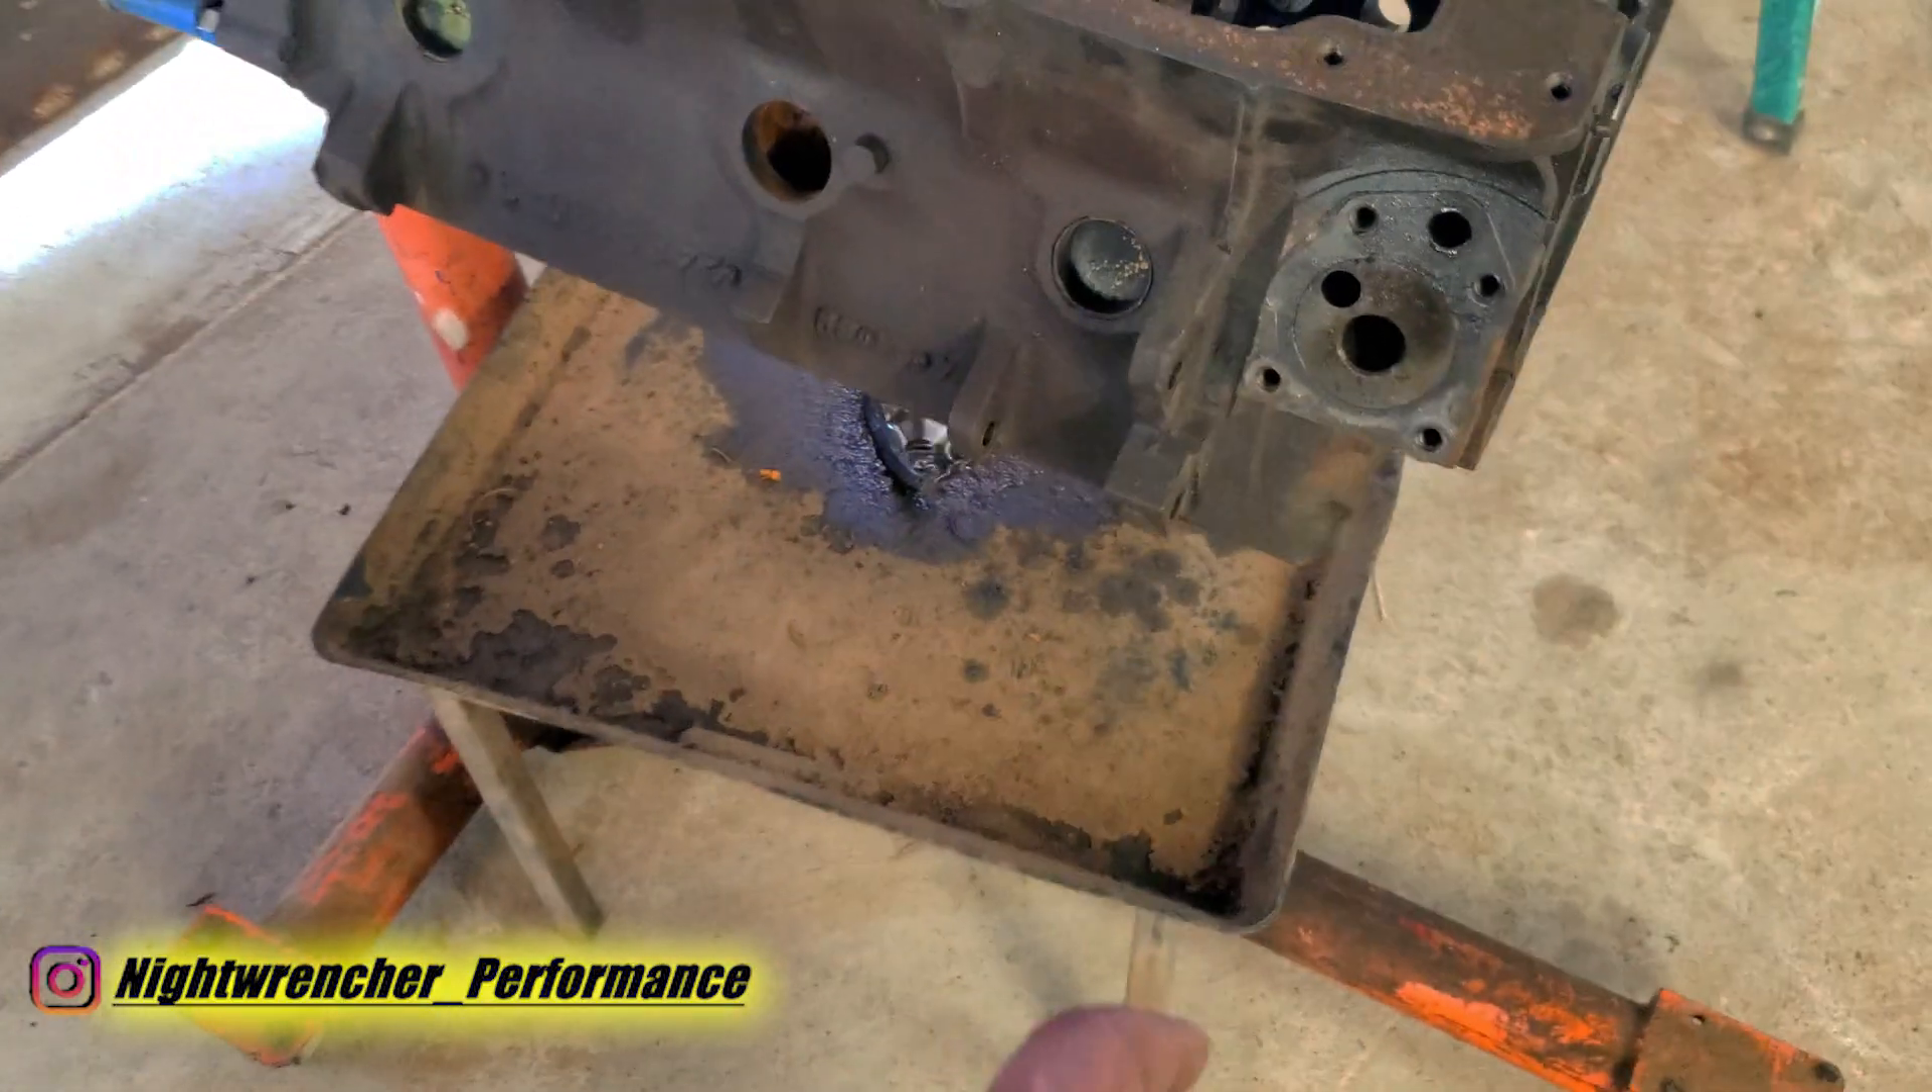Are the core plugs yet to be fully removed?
Yes.